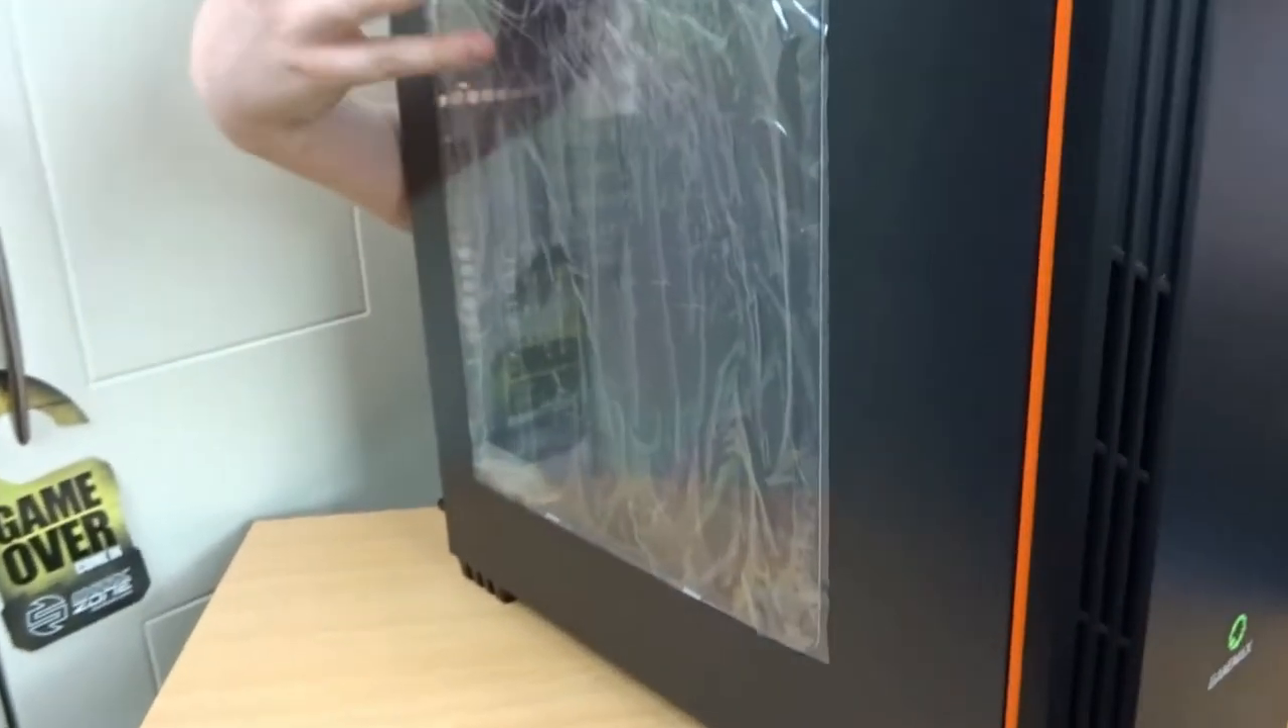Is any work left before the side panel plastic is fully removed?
Yes.